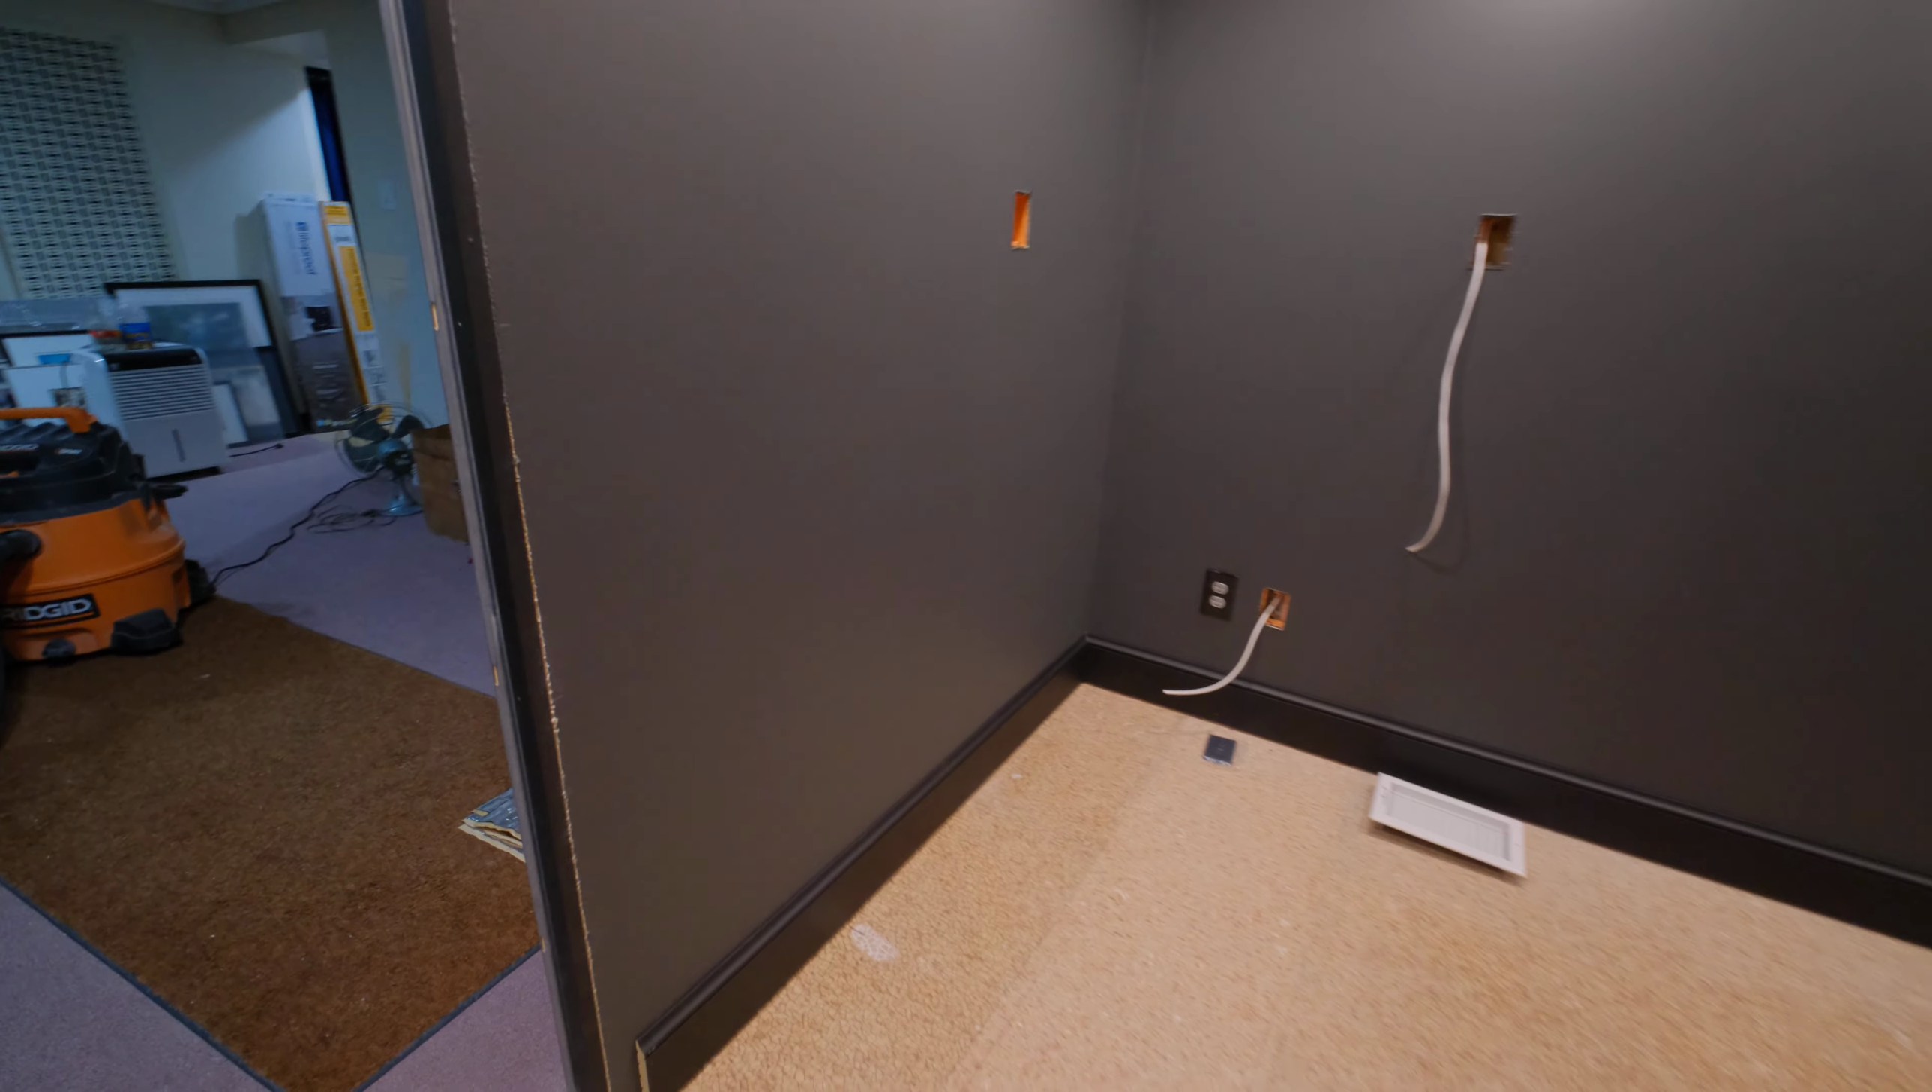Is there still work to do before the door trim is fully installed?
Yes.